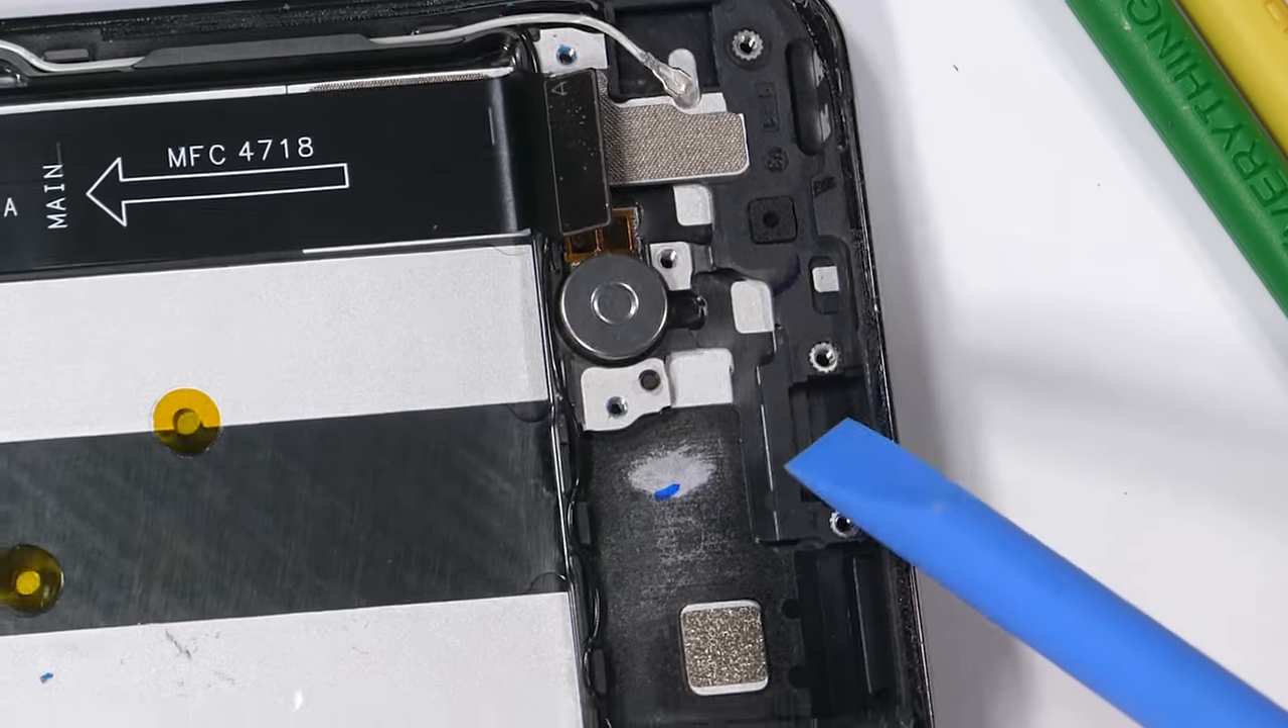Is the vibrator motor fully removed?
No.